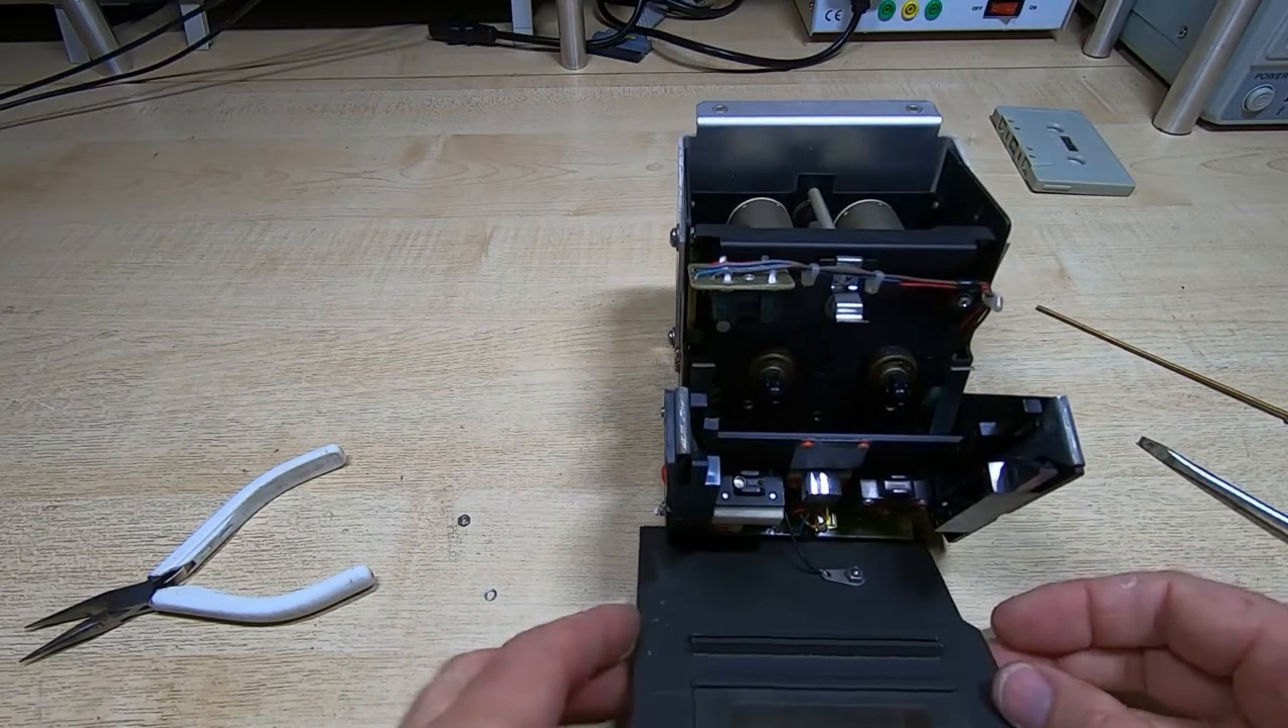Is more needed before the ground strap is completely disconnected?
Yes.